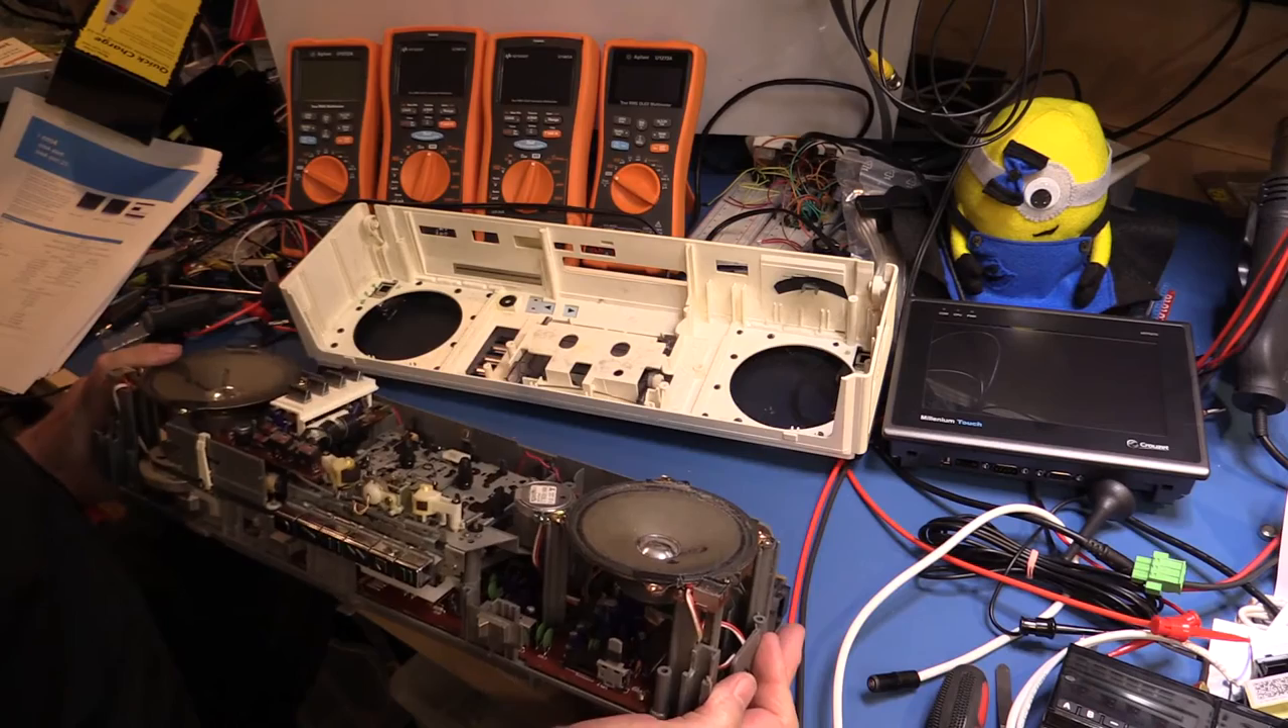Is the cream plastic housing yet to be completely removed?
No.